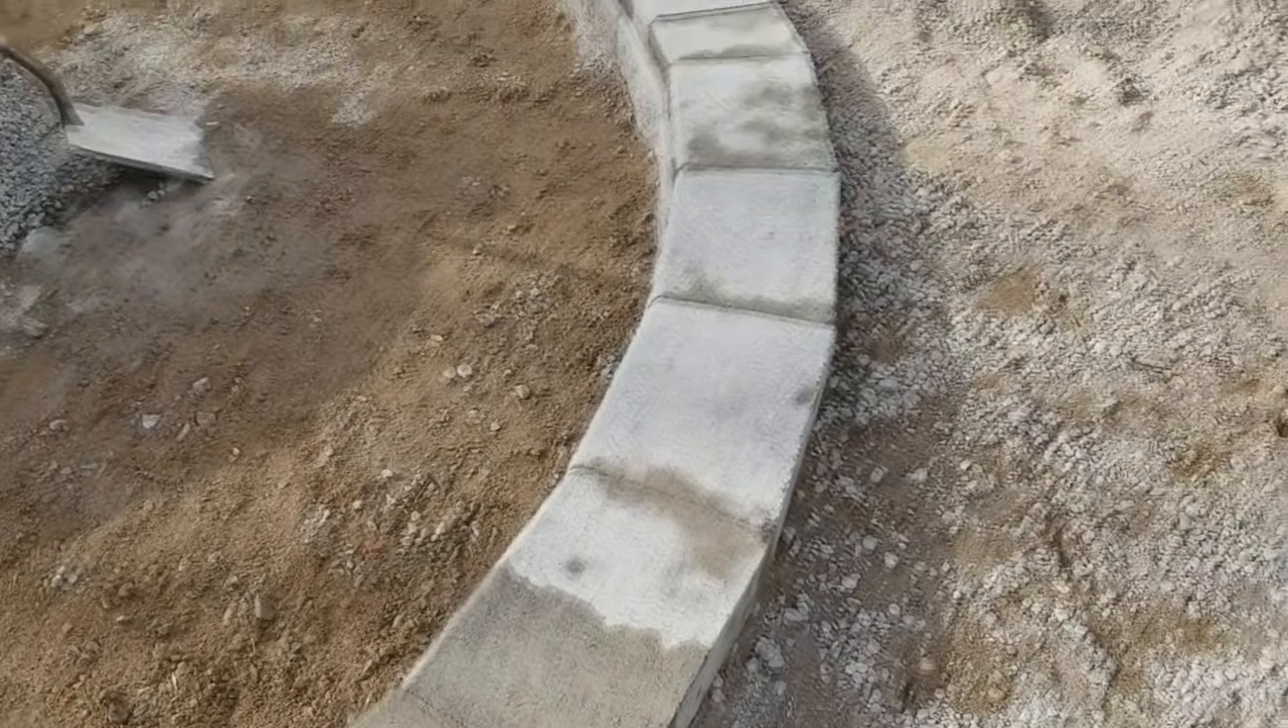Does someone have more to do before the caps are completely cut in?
No.